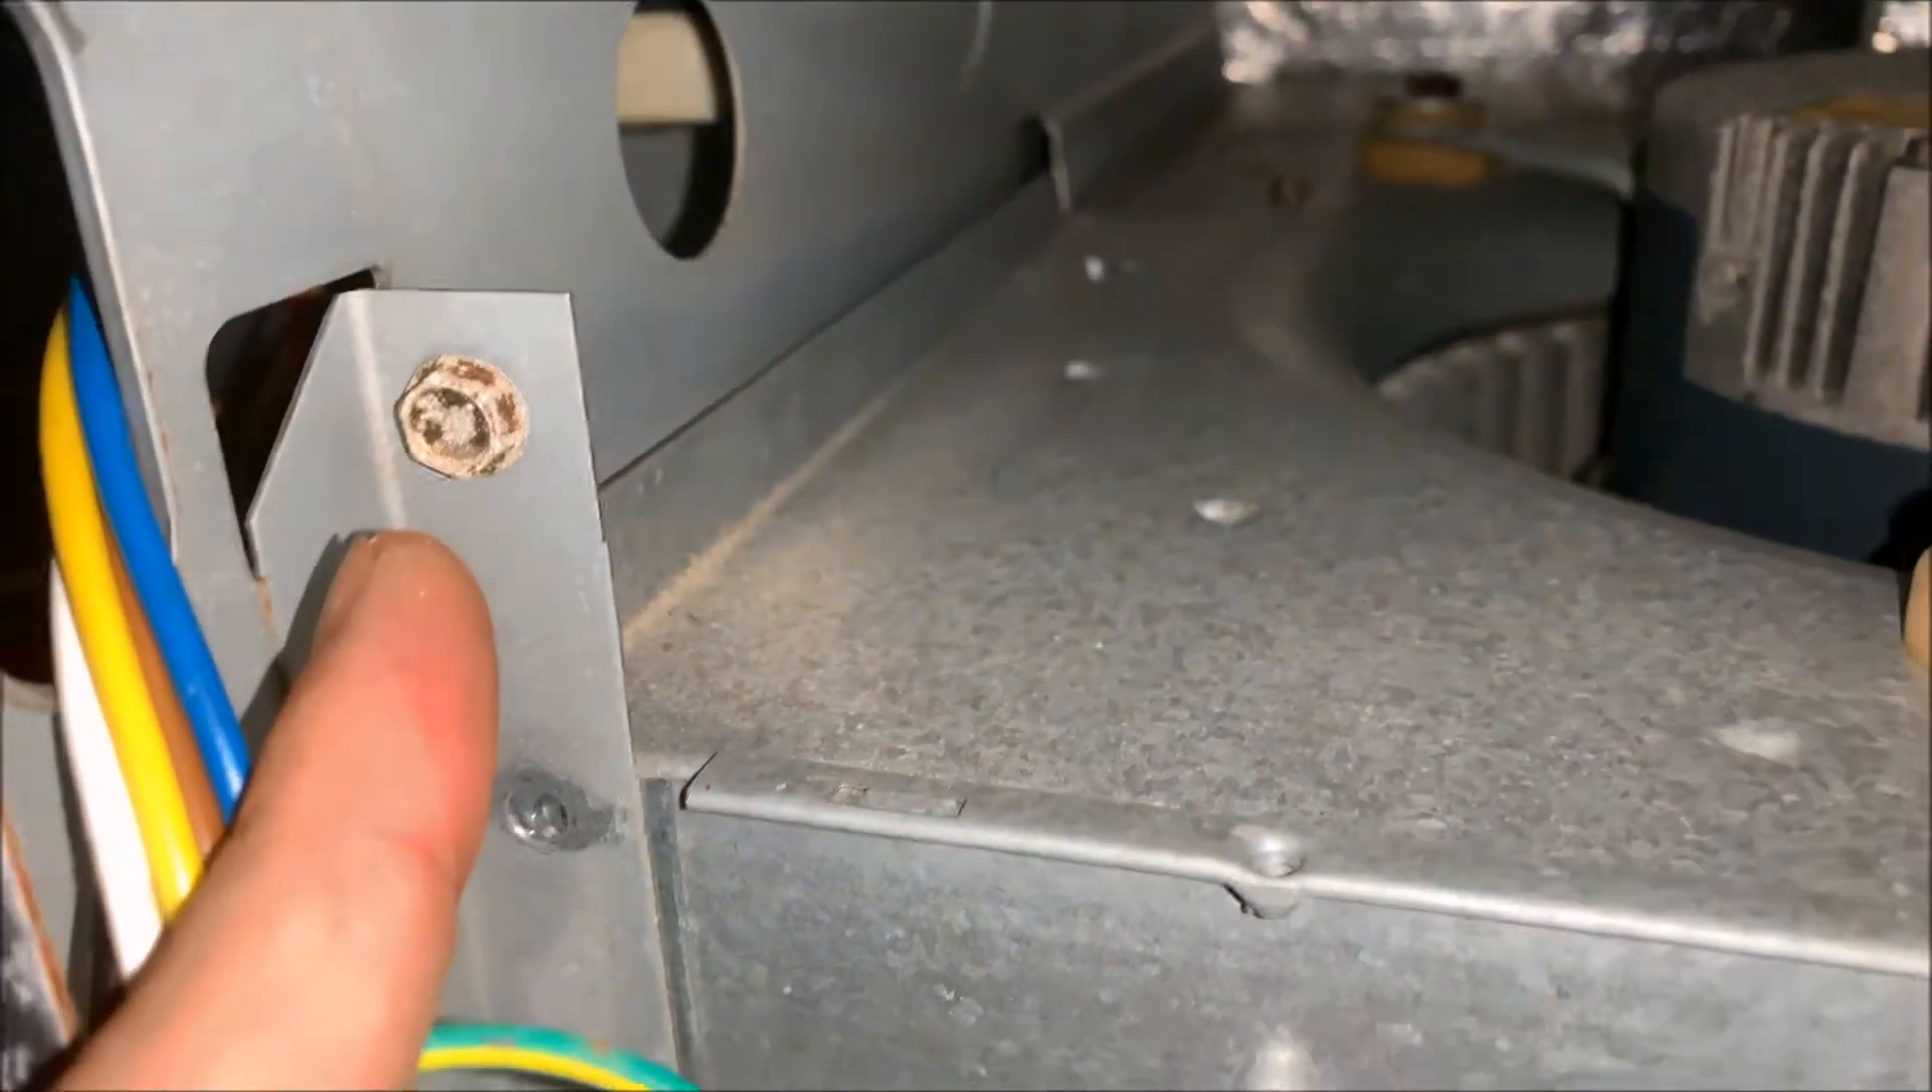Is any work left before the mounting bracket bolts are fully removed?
Yes.